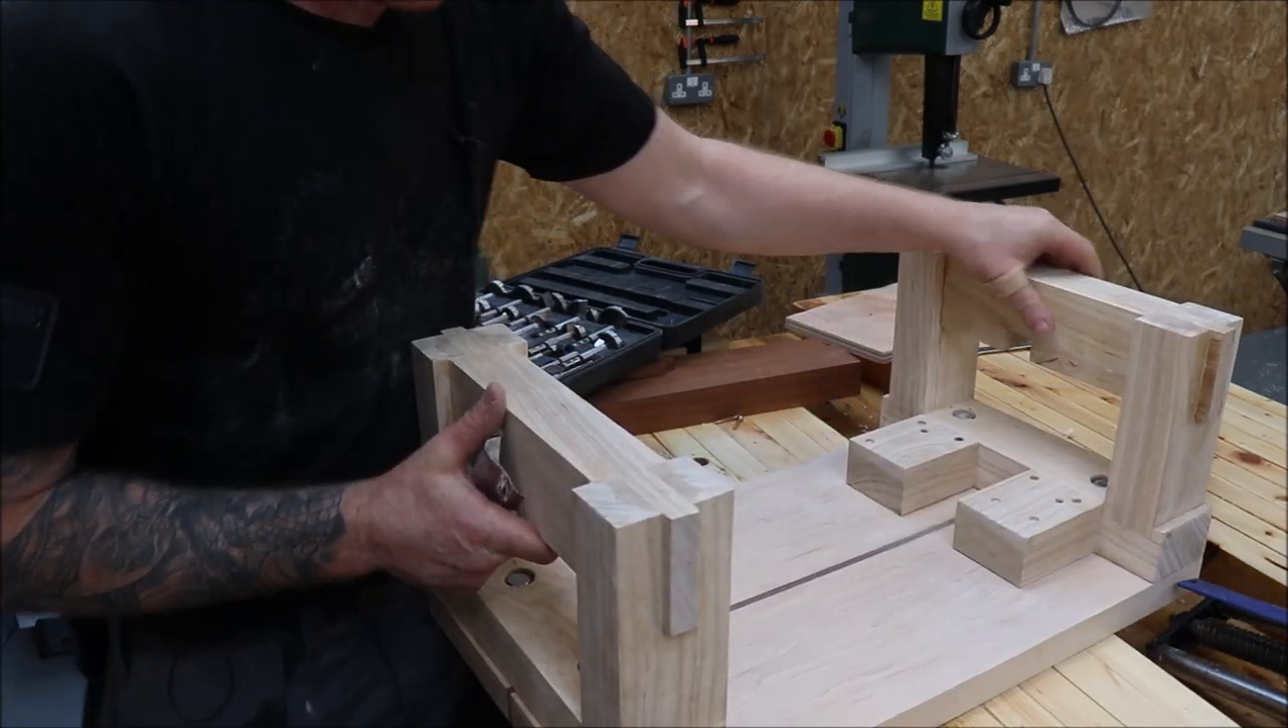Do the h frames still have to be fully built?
No.